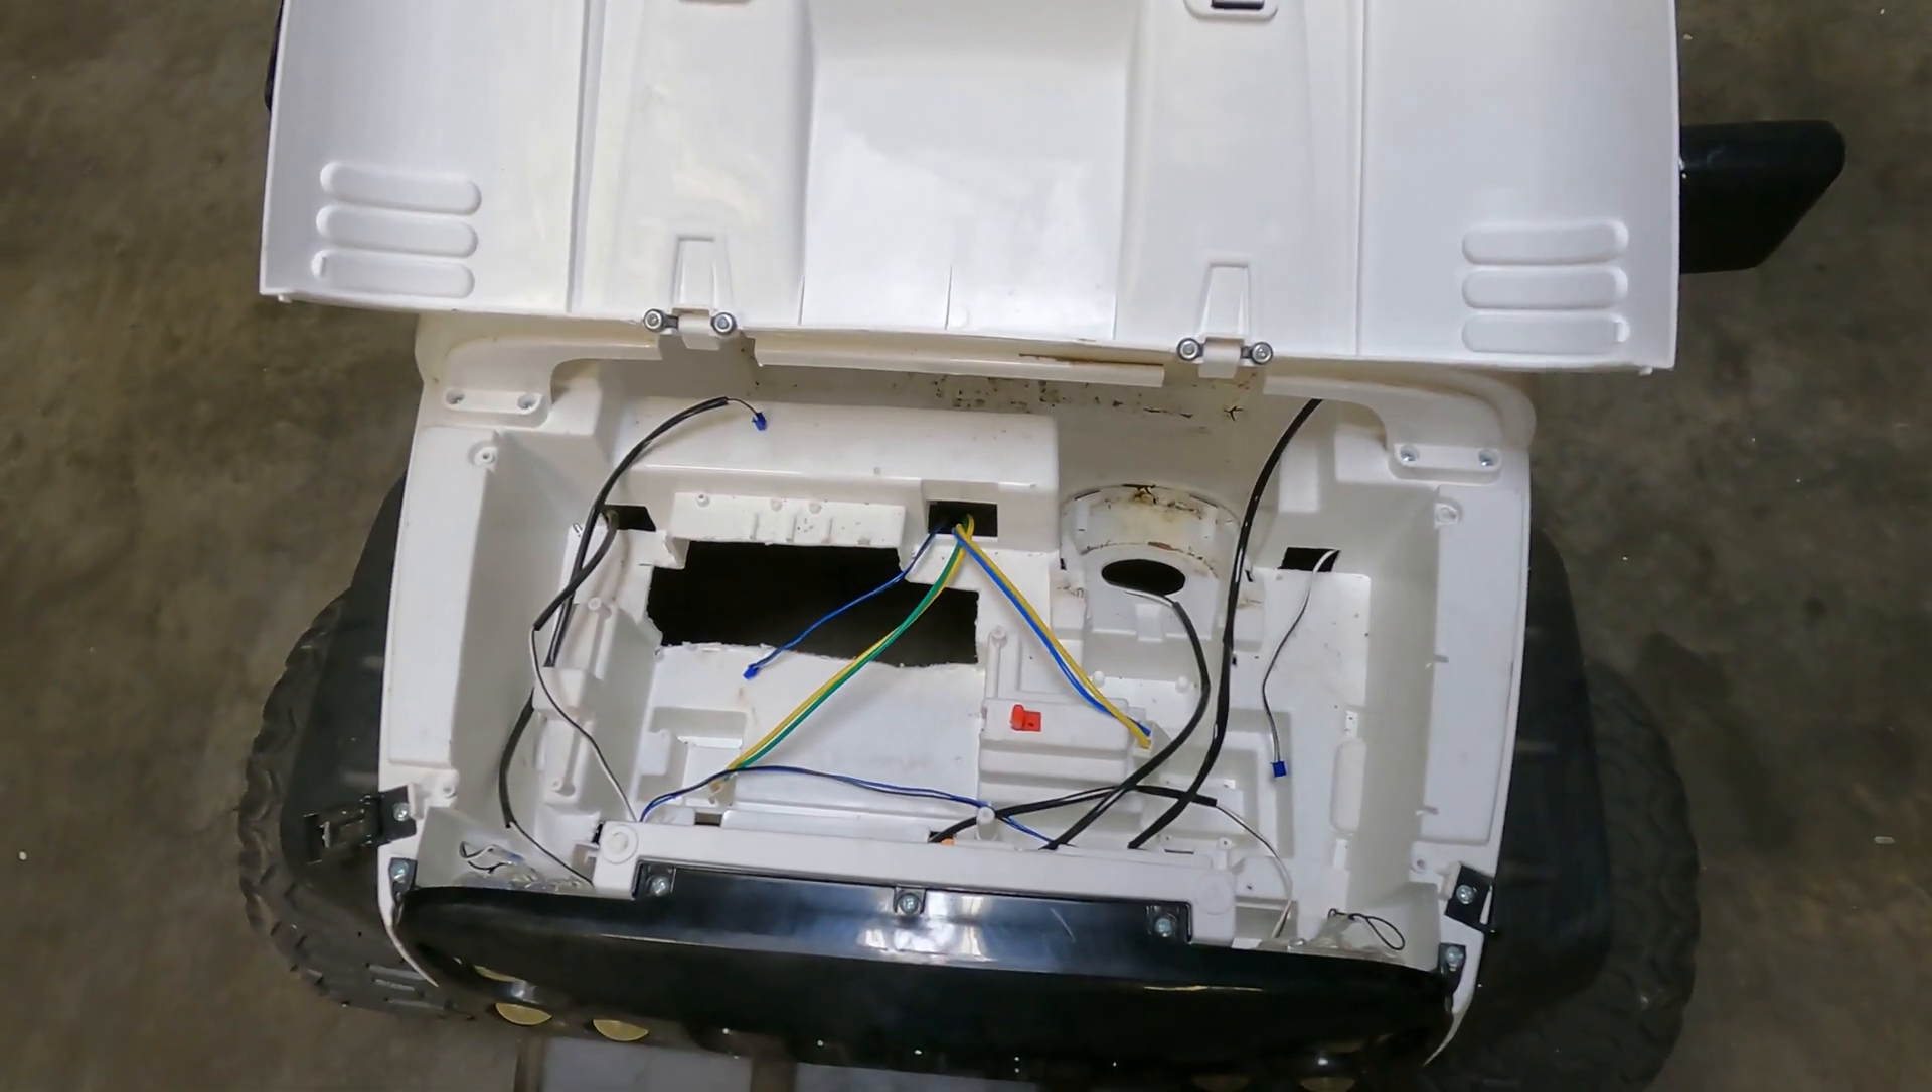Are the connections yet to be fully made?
Yes.